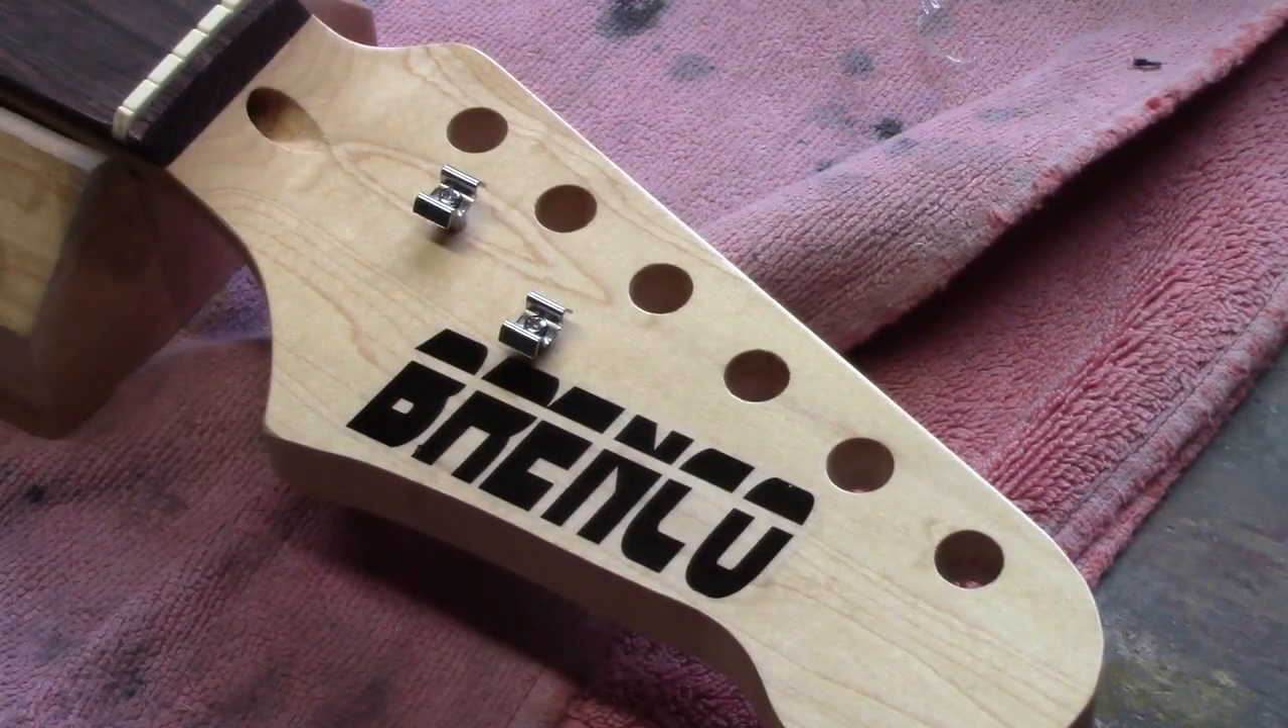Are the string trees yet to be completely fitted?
No.